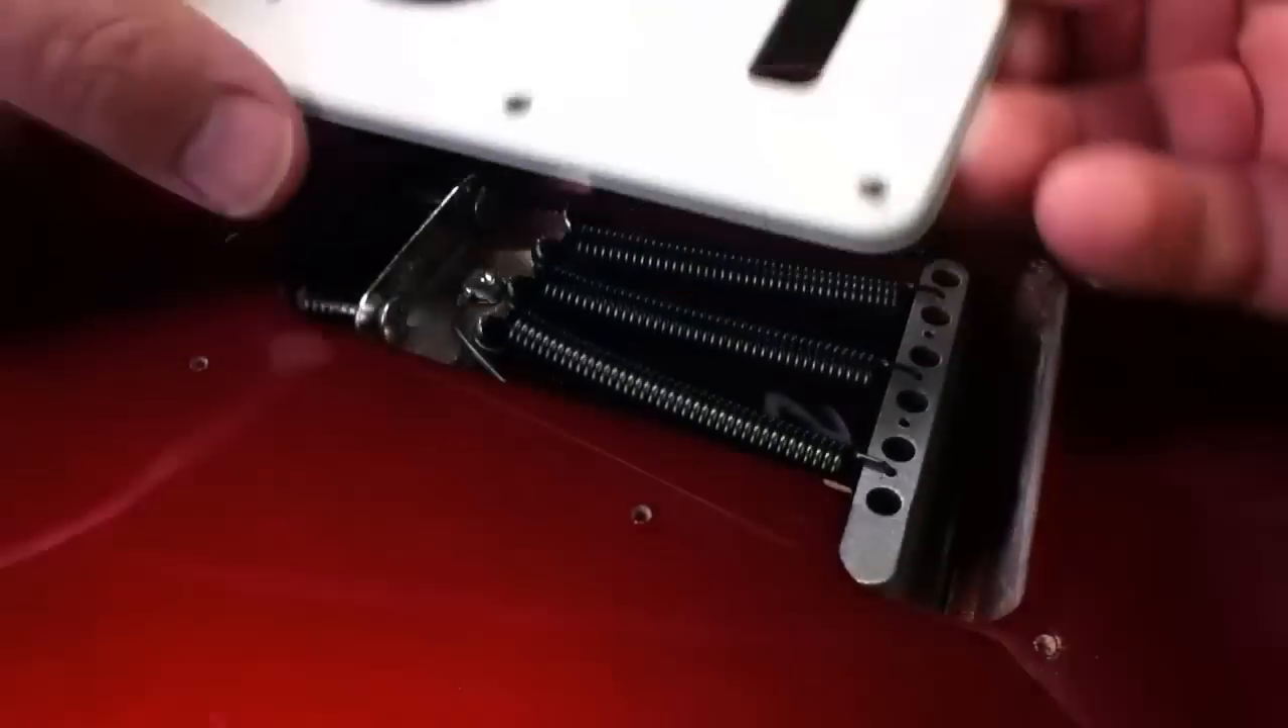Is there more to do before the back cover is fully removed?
No.